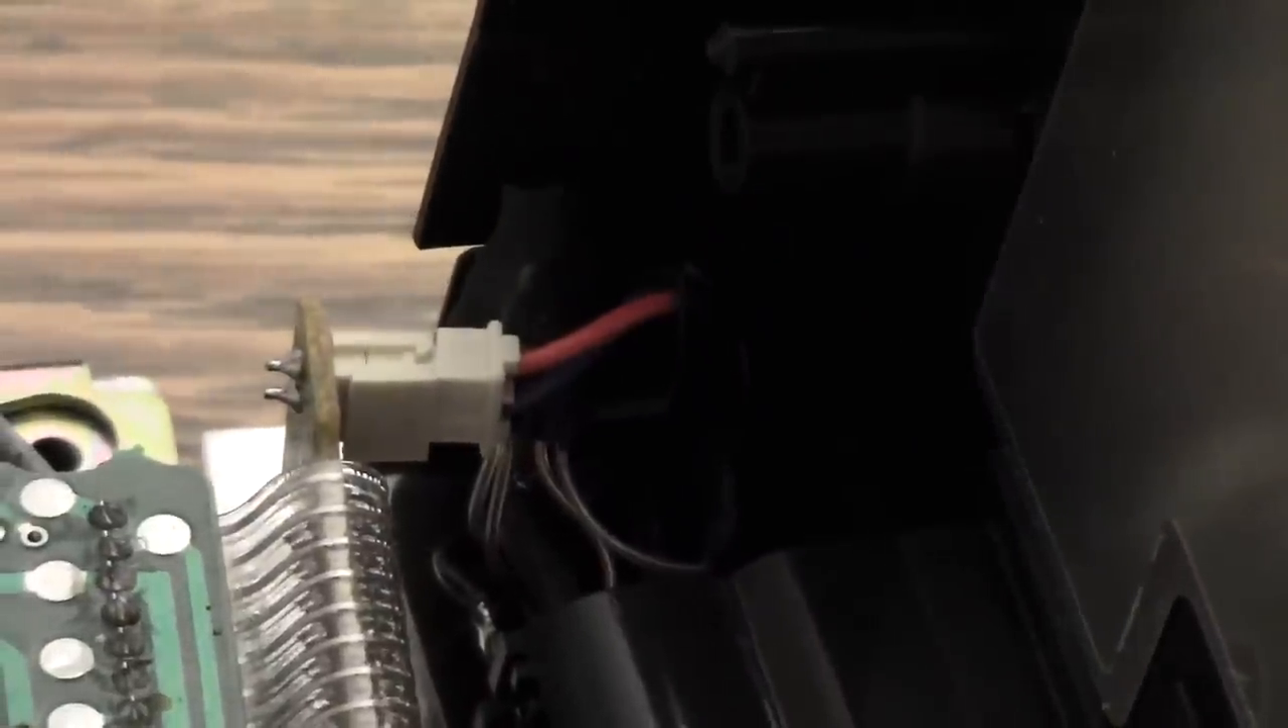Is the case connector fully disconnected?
No.